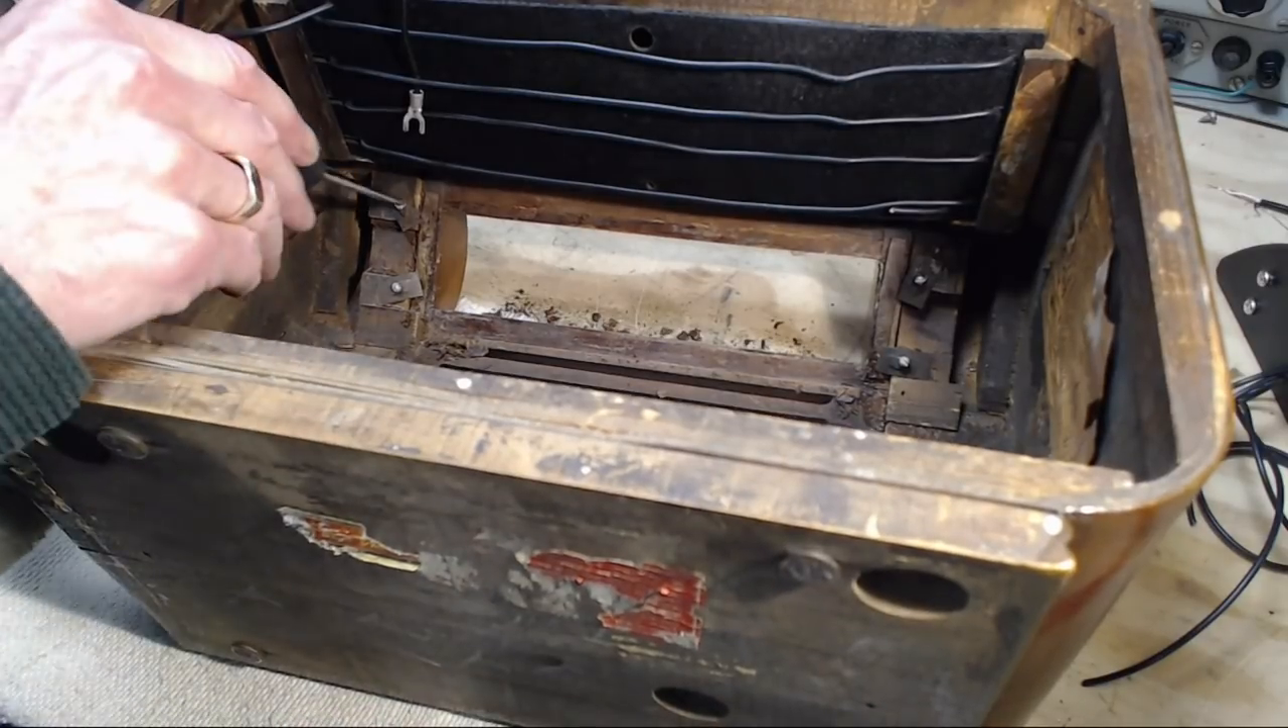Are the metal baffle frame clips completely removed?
No.